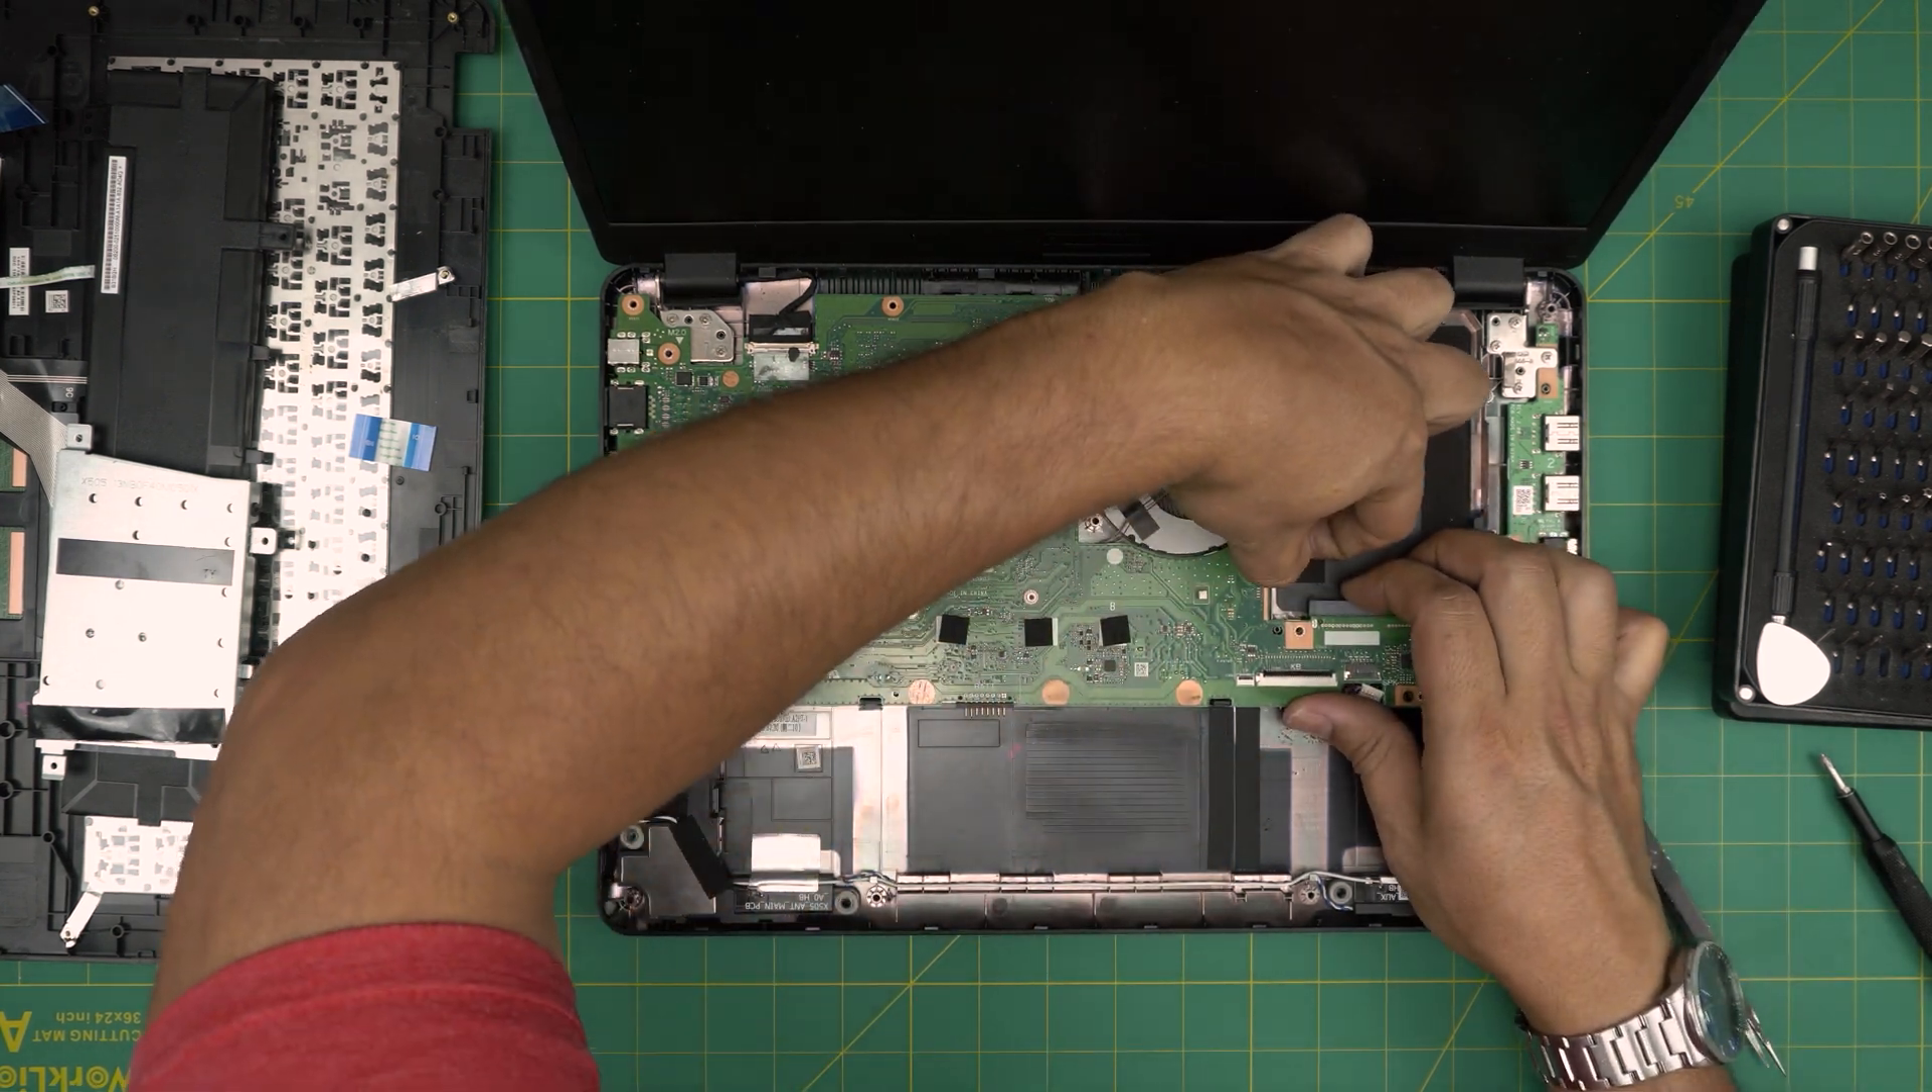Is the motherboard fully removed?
No.